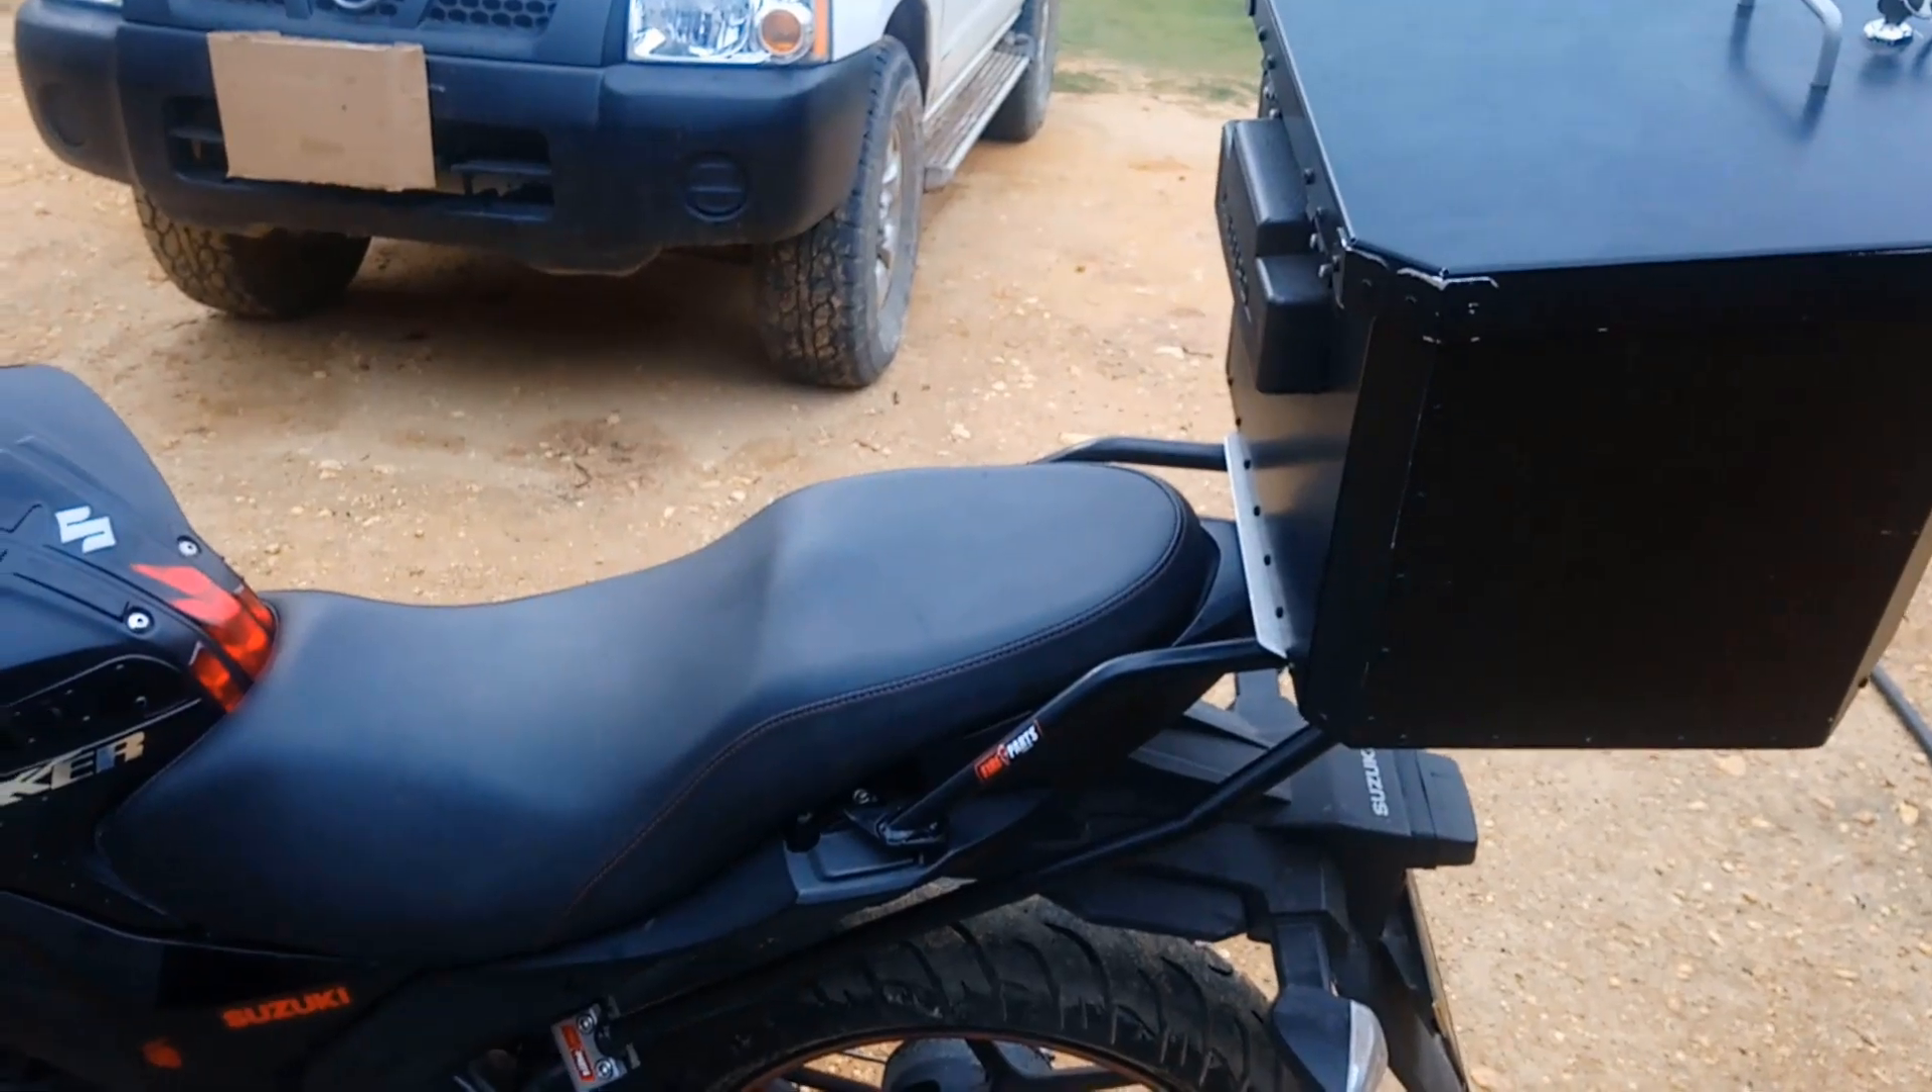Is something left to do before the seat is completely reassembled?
No.